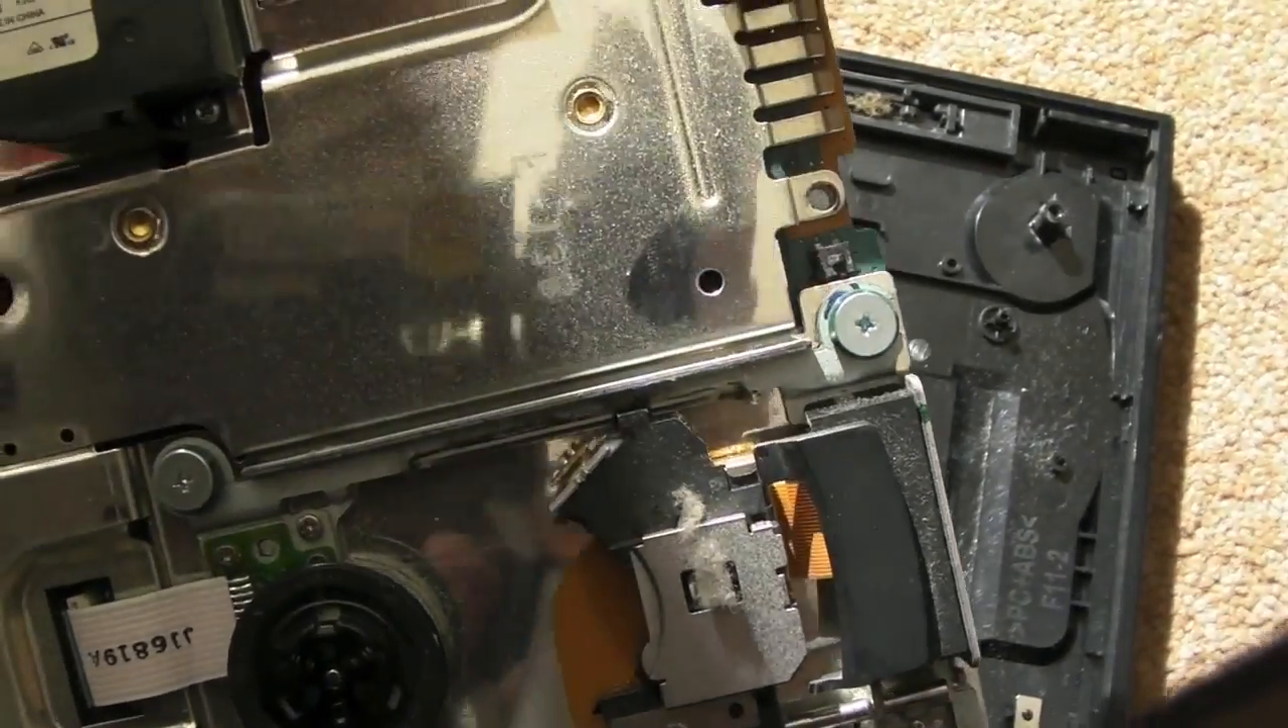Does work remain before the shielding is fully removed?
Yes.